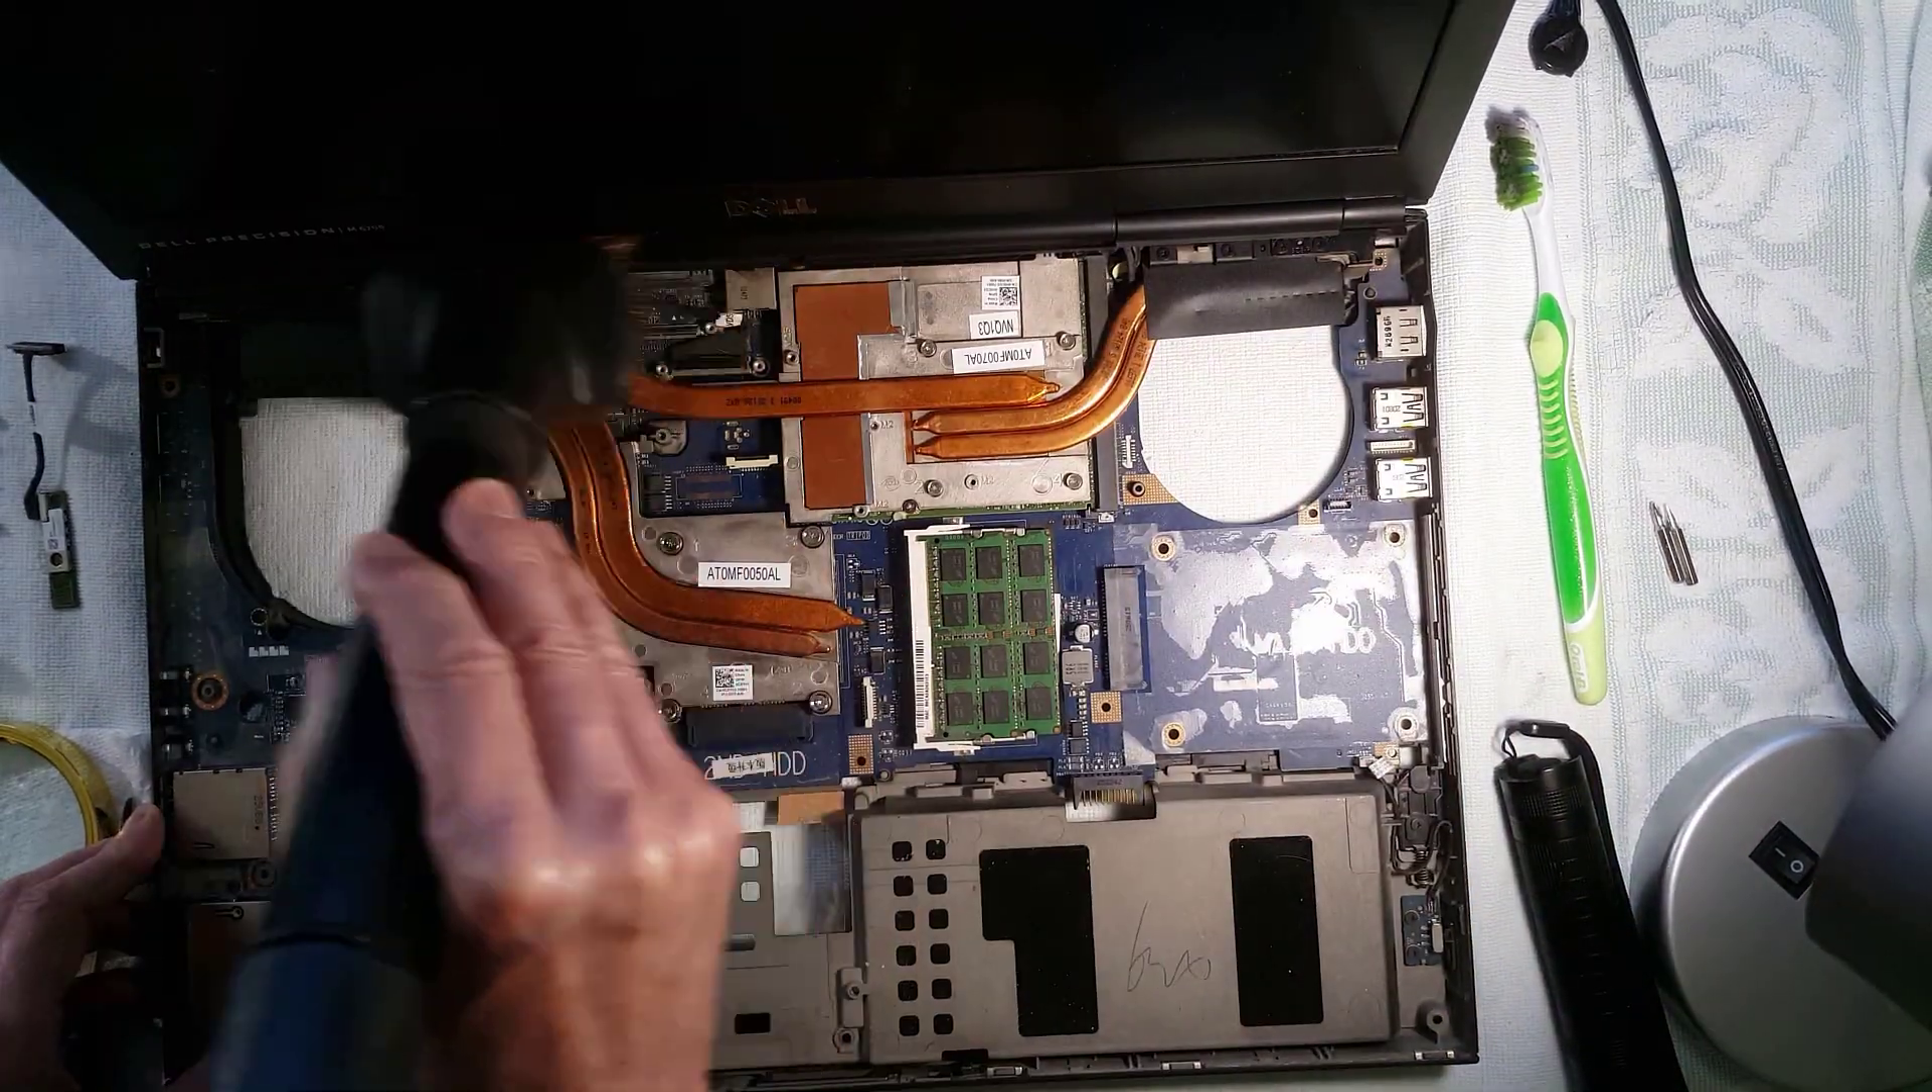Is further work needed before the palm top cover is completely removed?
No.